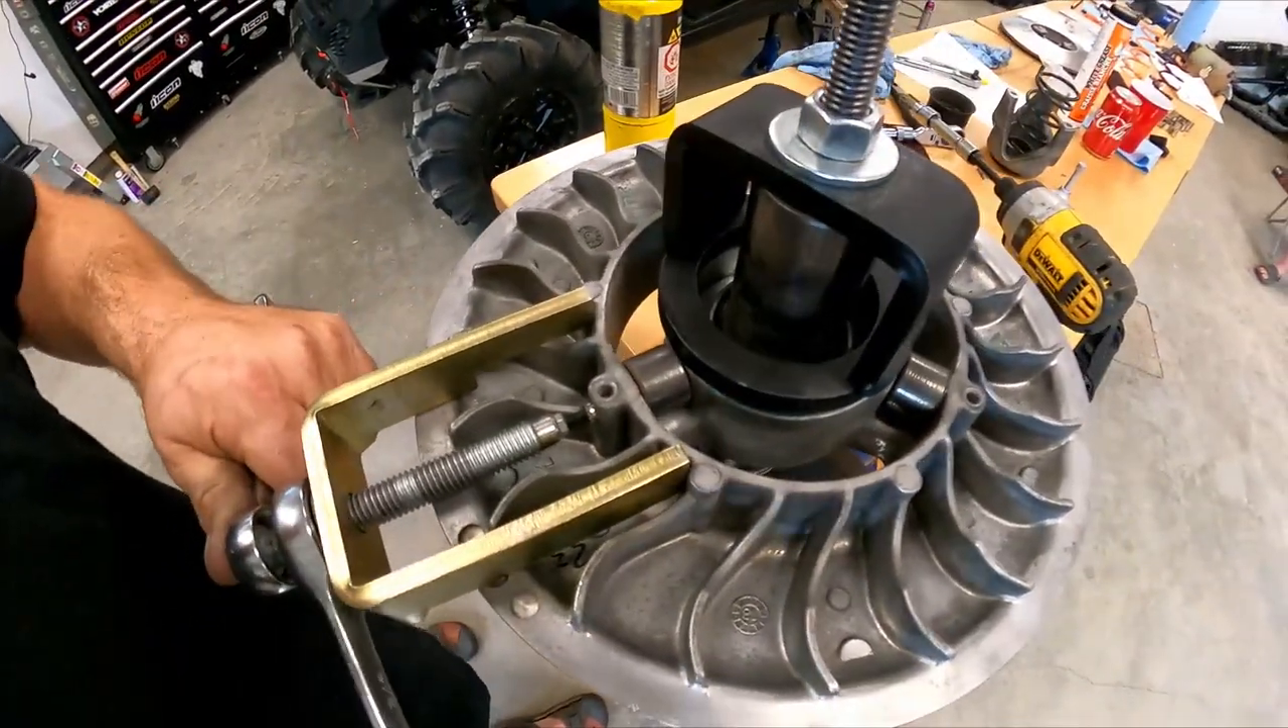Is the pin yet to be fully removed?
Yes.